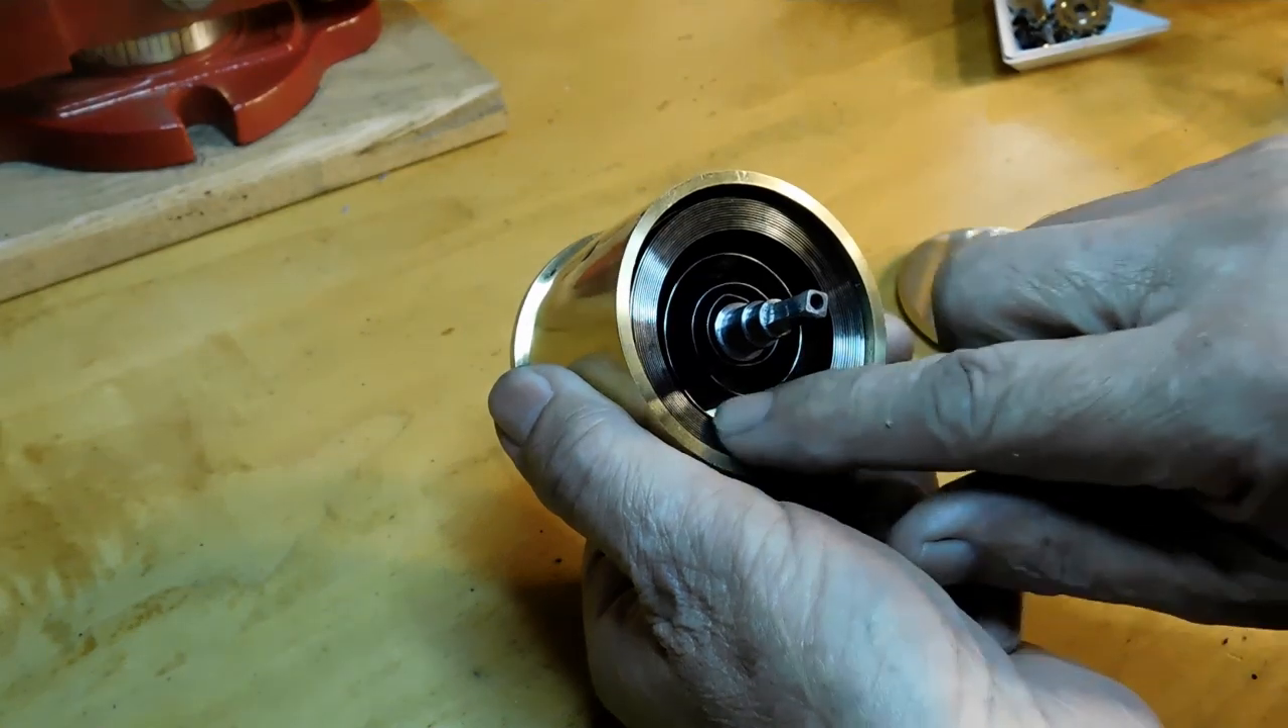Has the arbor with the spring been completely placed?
Yes.